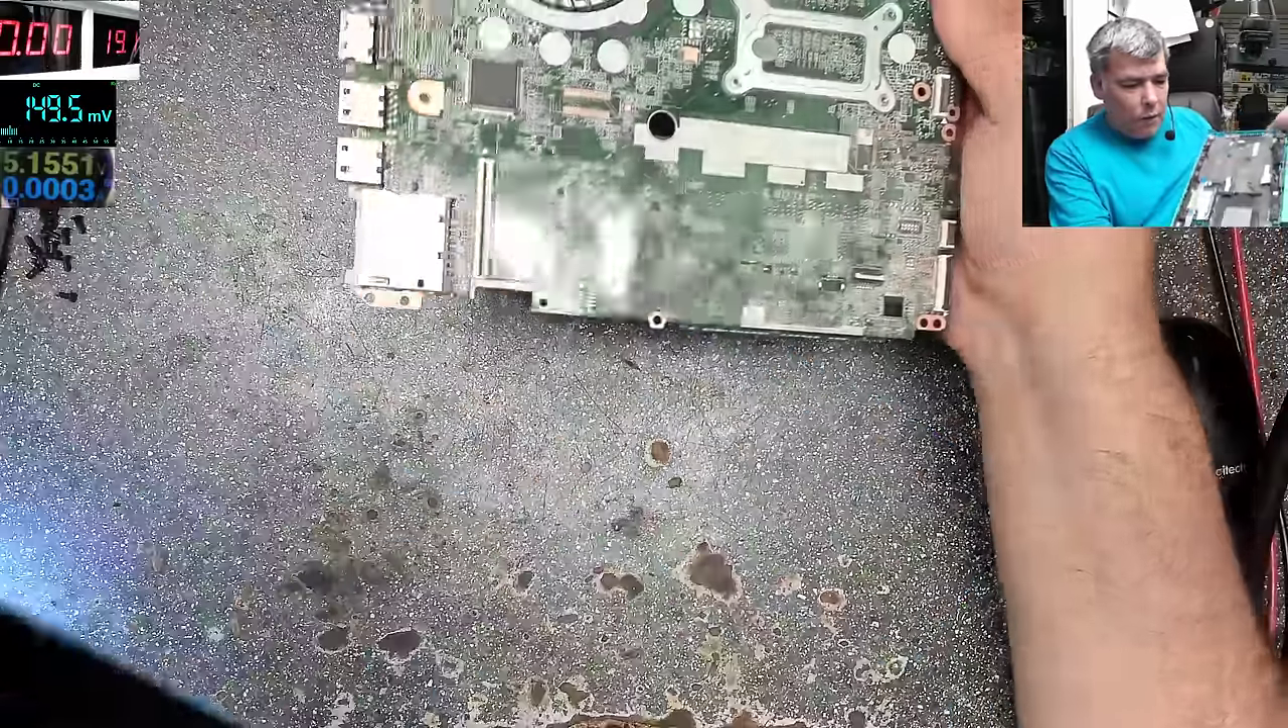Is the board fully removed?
Yes.